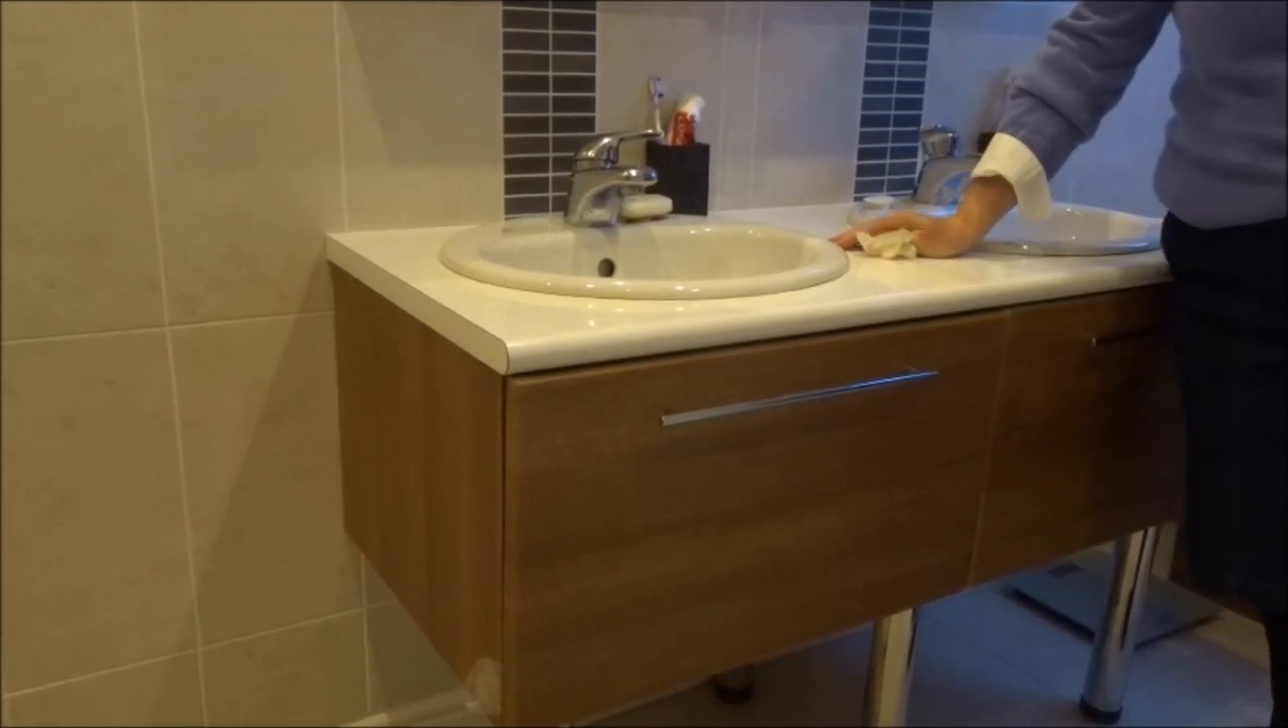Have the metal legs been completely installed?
Yes.